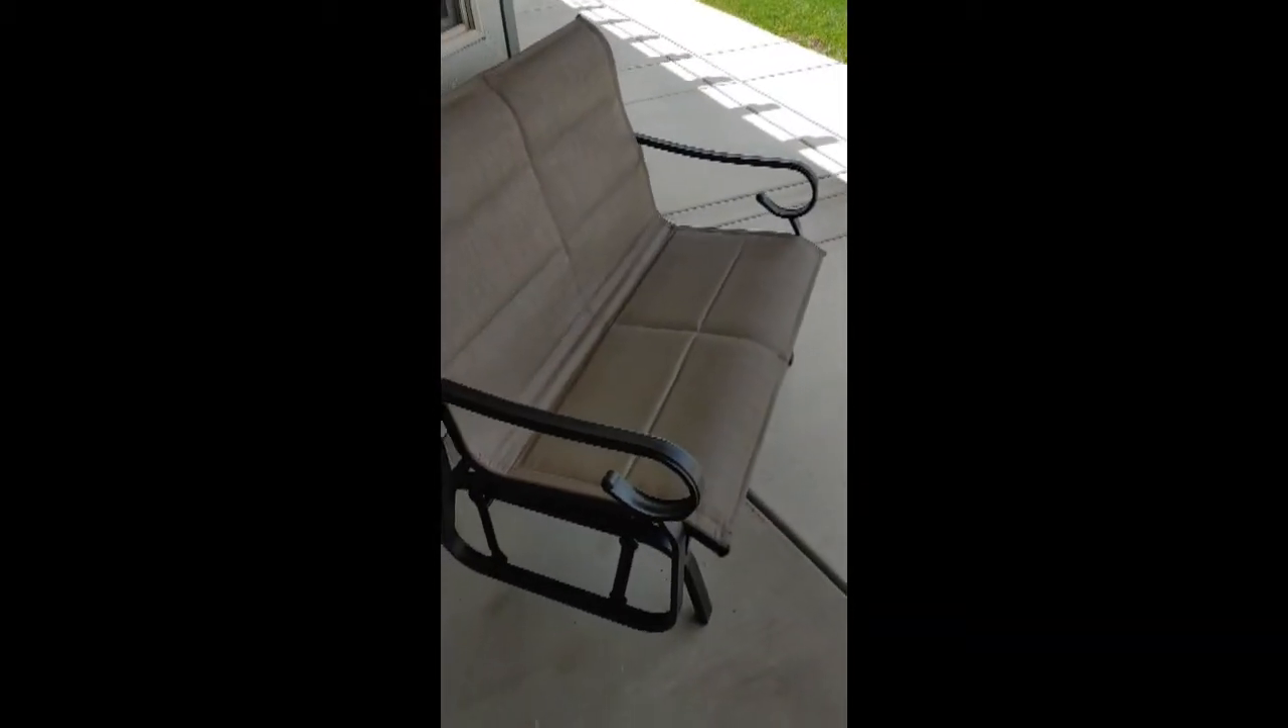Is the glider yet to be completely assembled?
No.